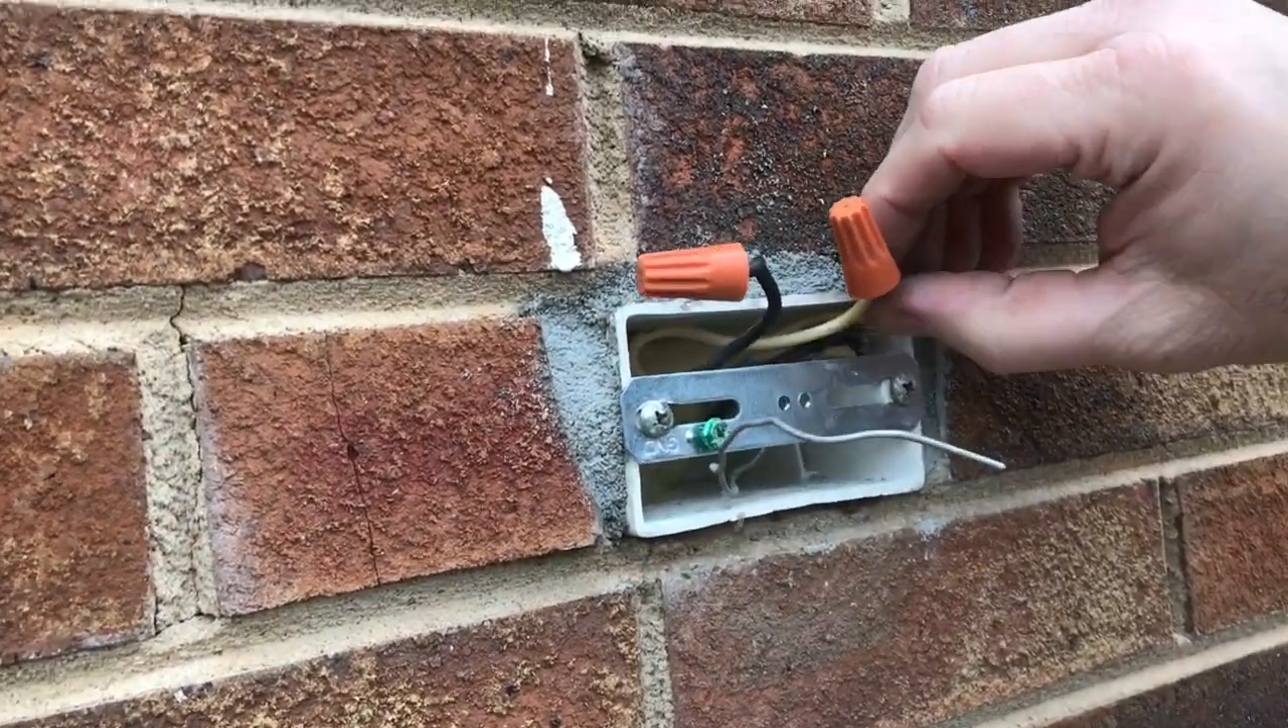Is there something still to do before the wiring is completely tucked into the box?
Yes.